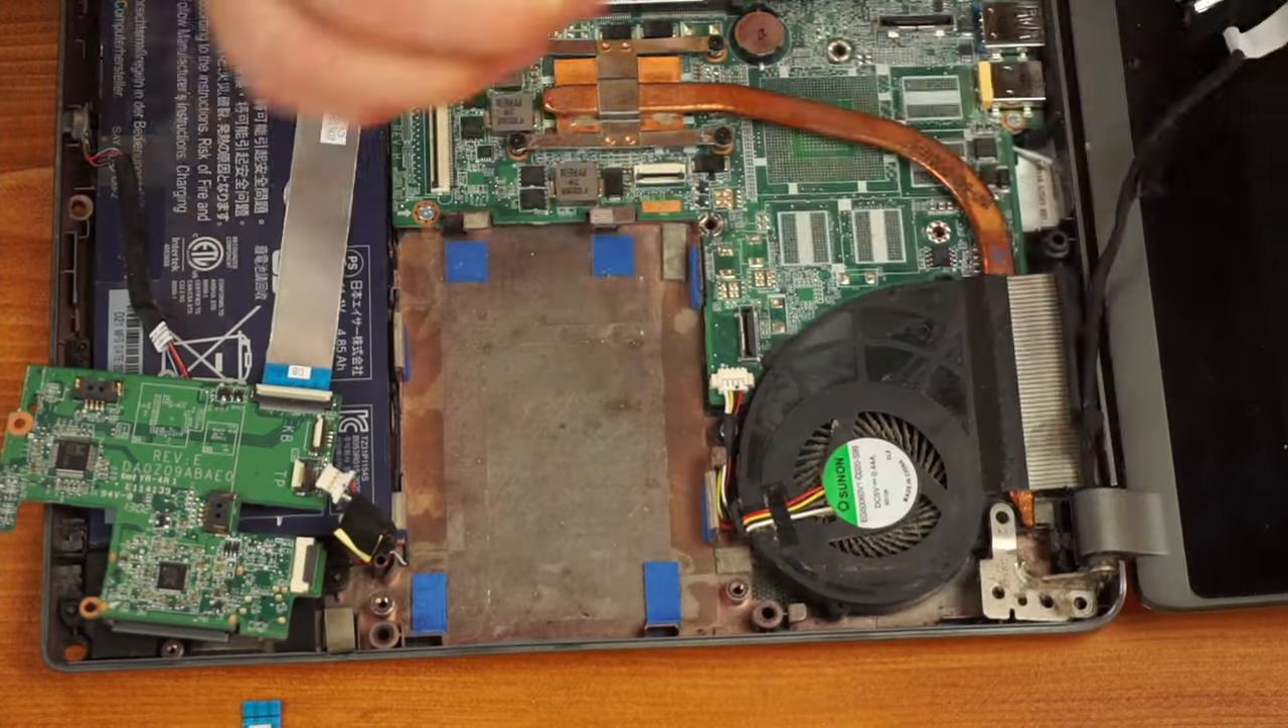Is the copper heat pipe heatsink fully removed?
No.